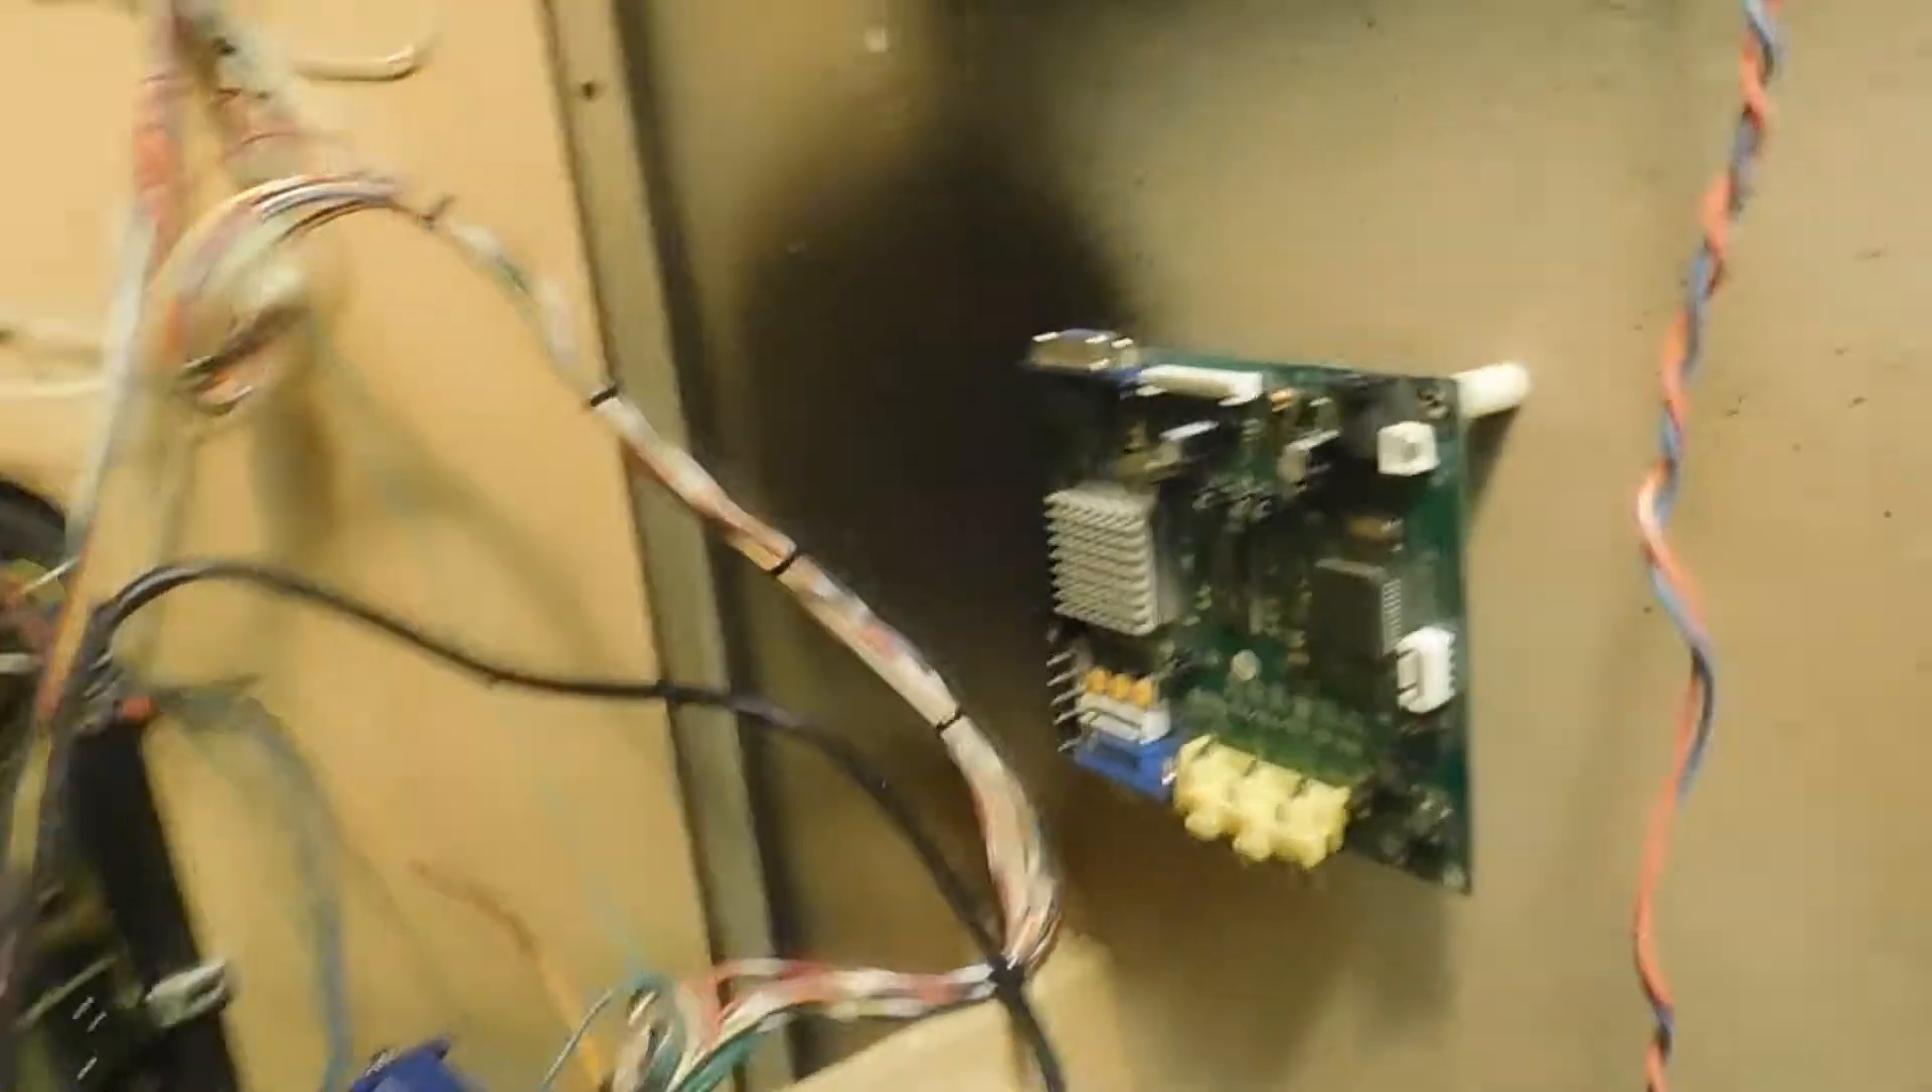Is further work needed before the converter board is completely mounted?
No.